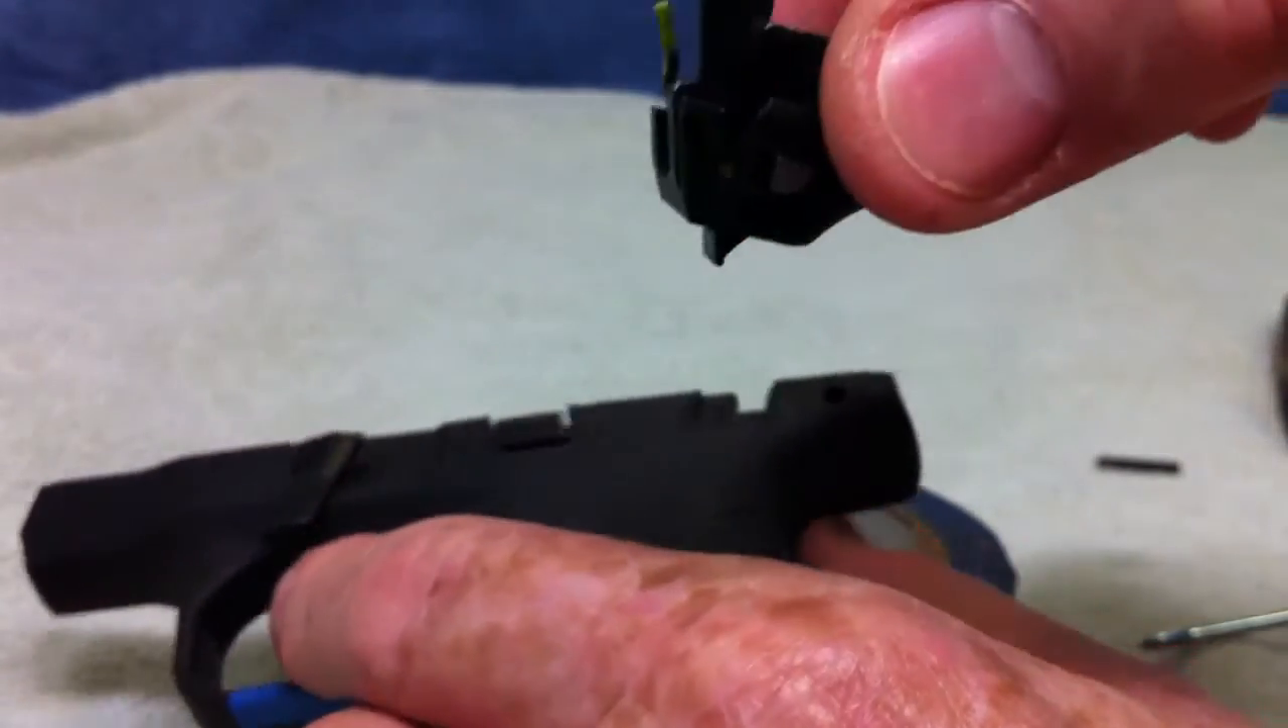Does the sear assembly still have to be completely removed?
No.